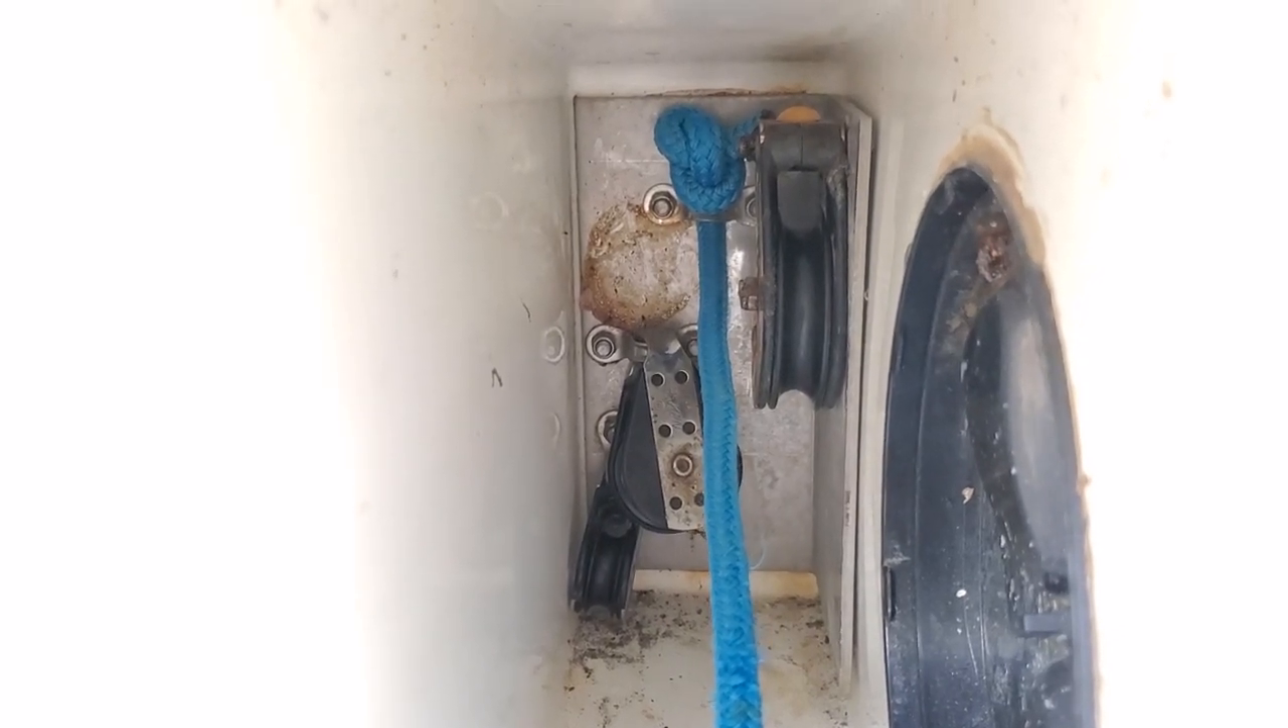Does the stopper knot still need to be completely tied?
No.